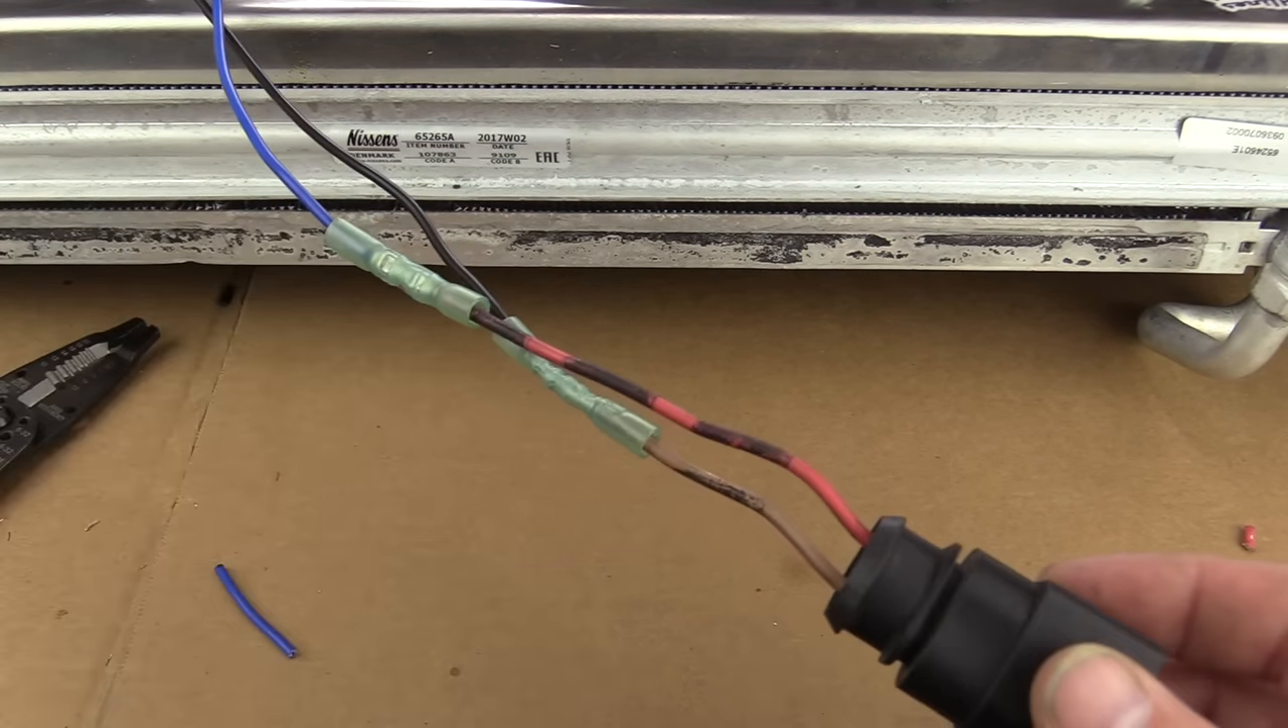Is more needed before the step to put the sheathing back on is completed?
Yes.